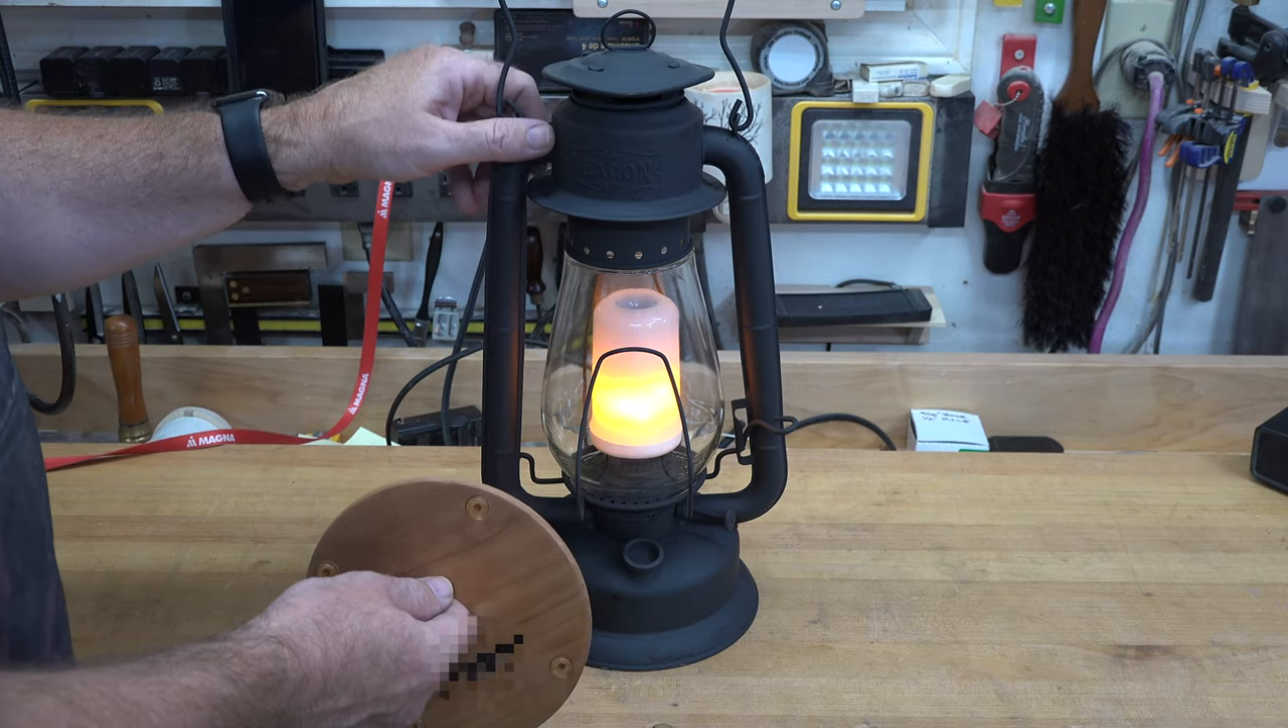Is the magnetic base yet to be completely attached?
Yes.